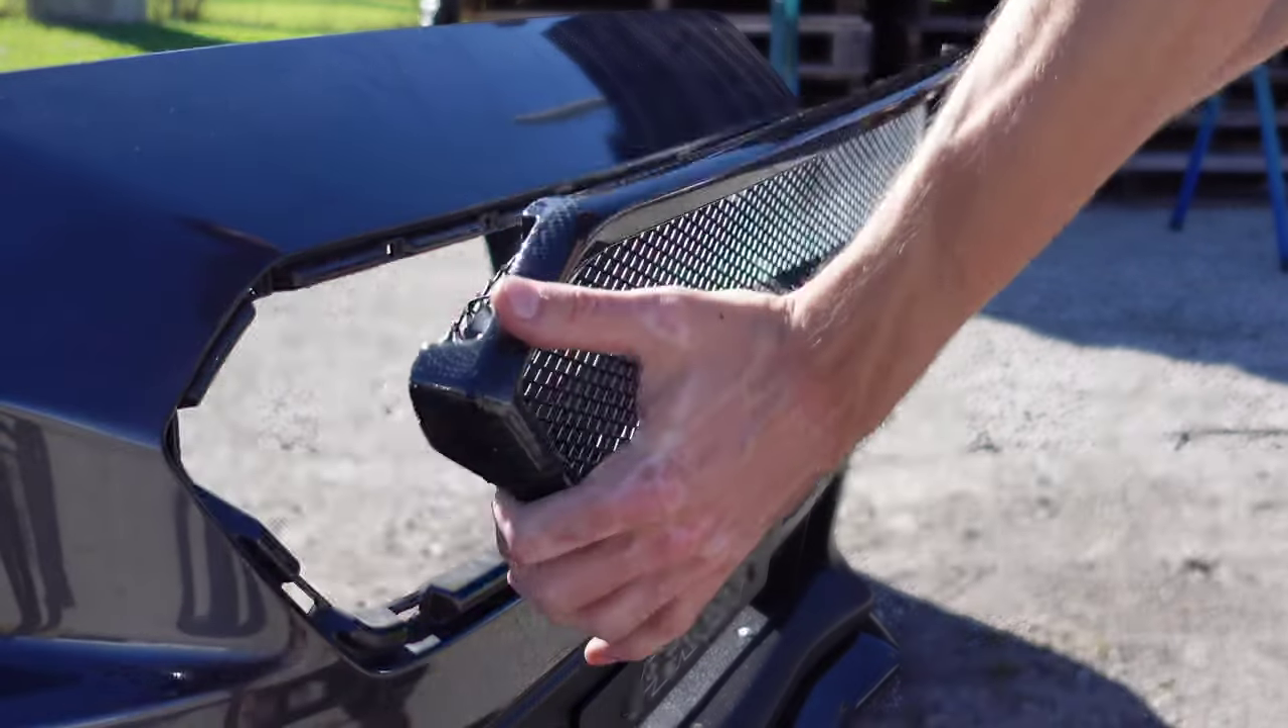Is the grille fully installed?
No.